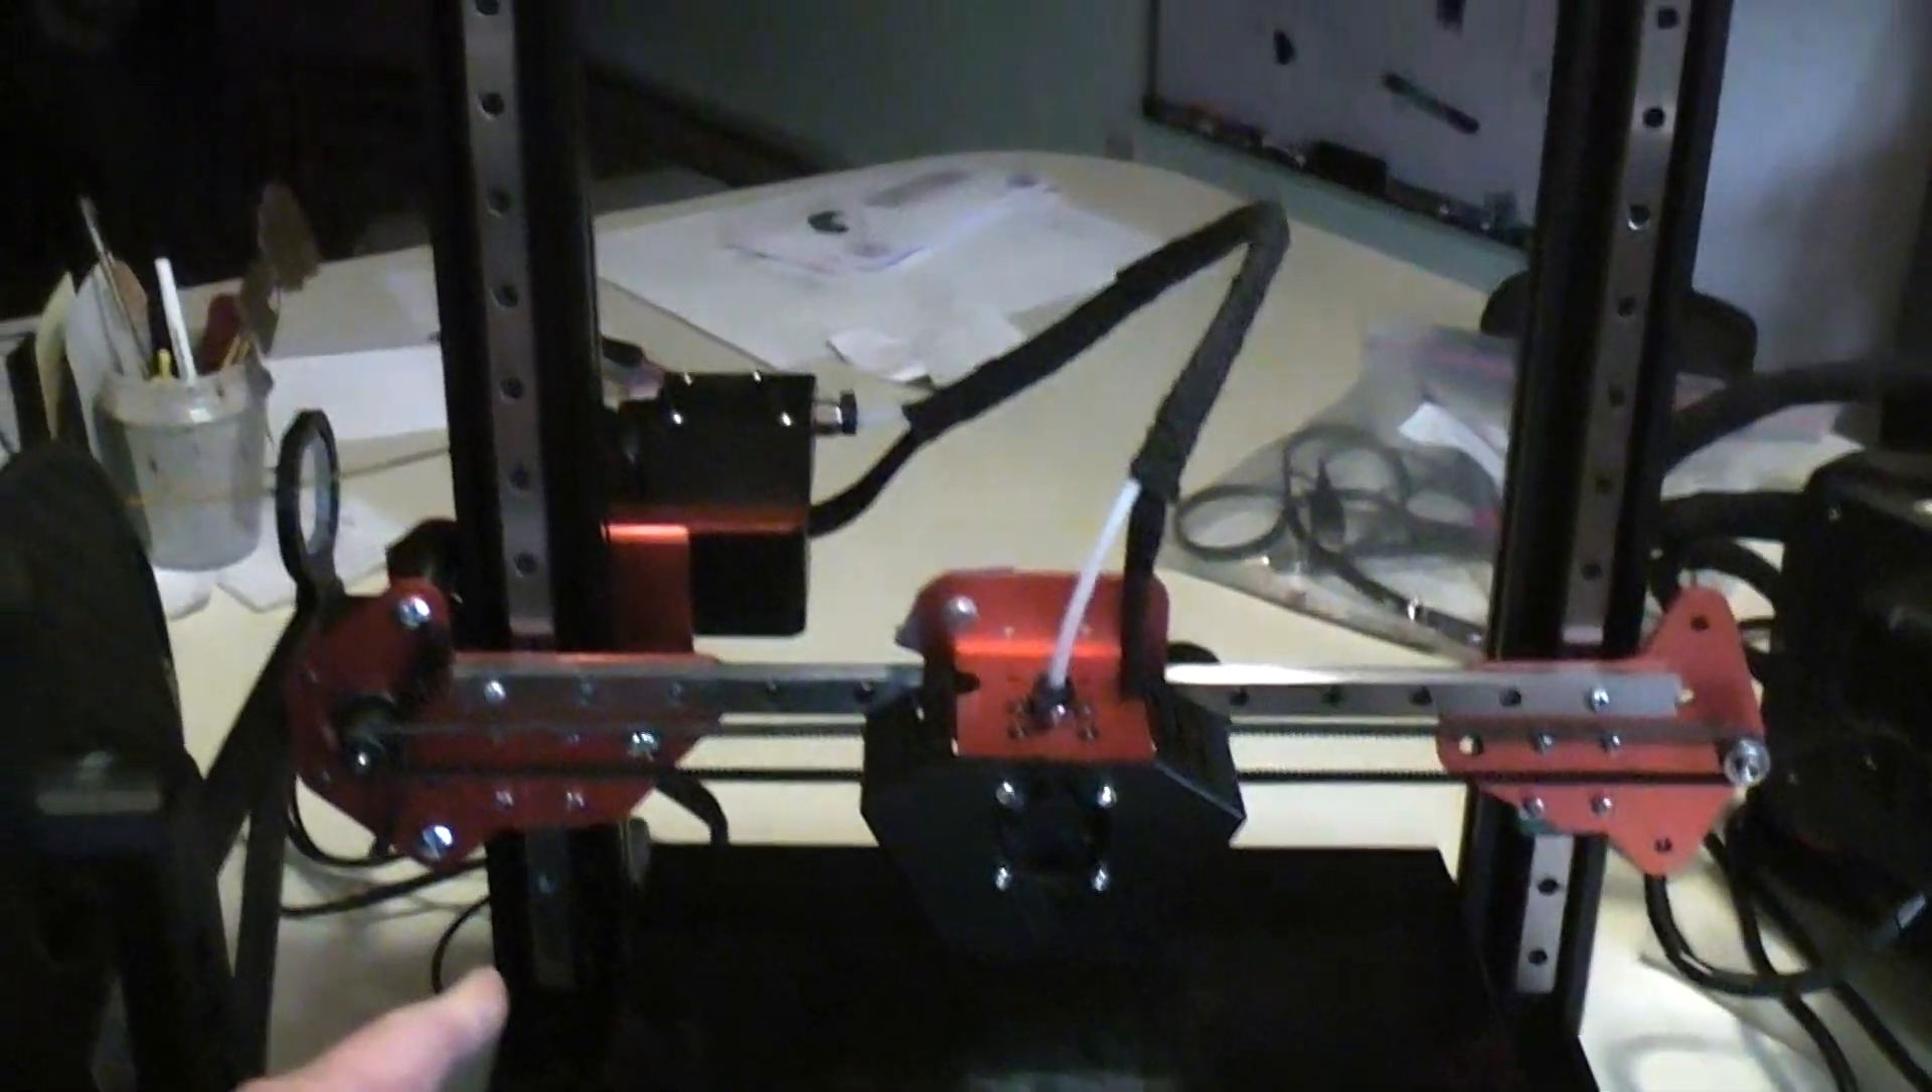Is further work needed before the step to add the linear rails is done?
No.